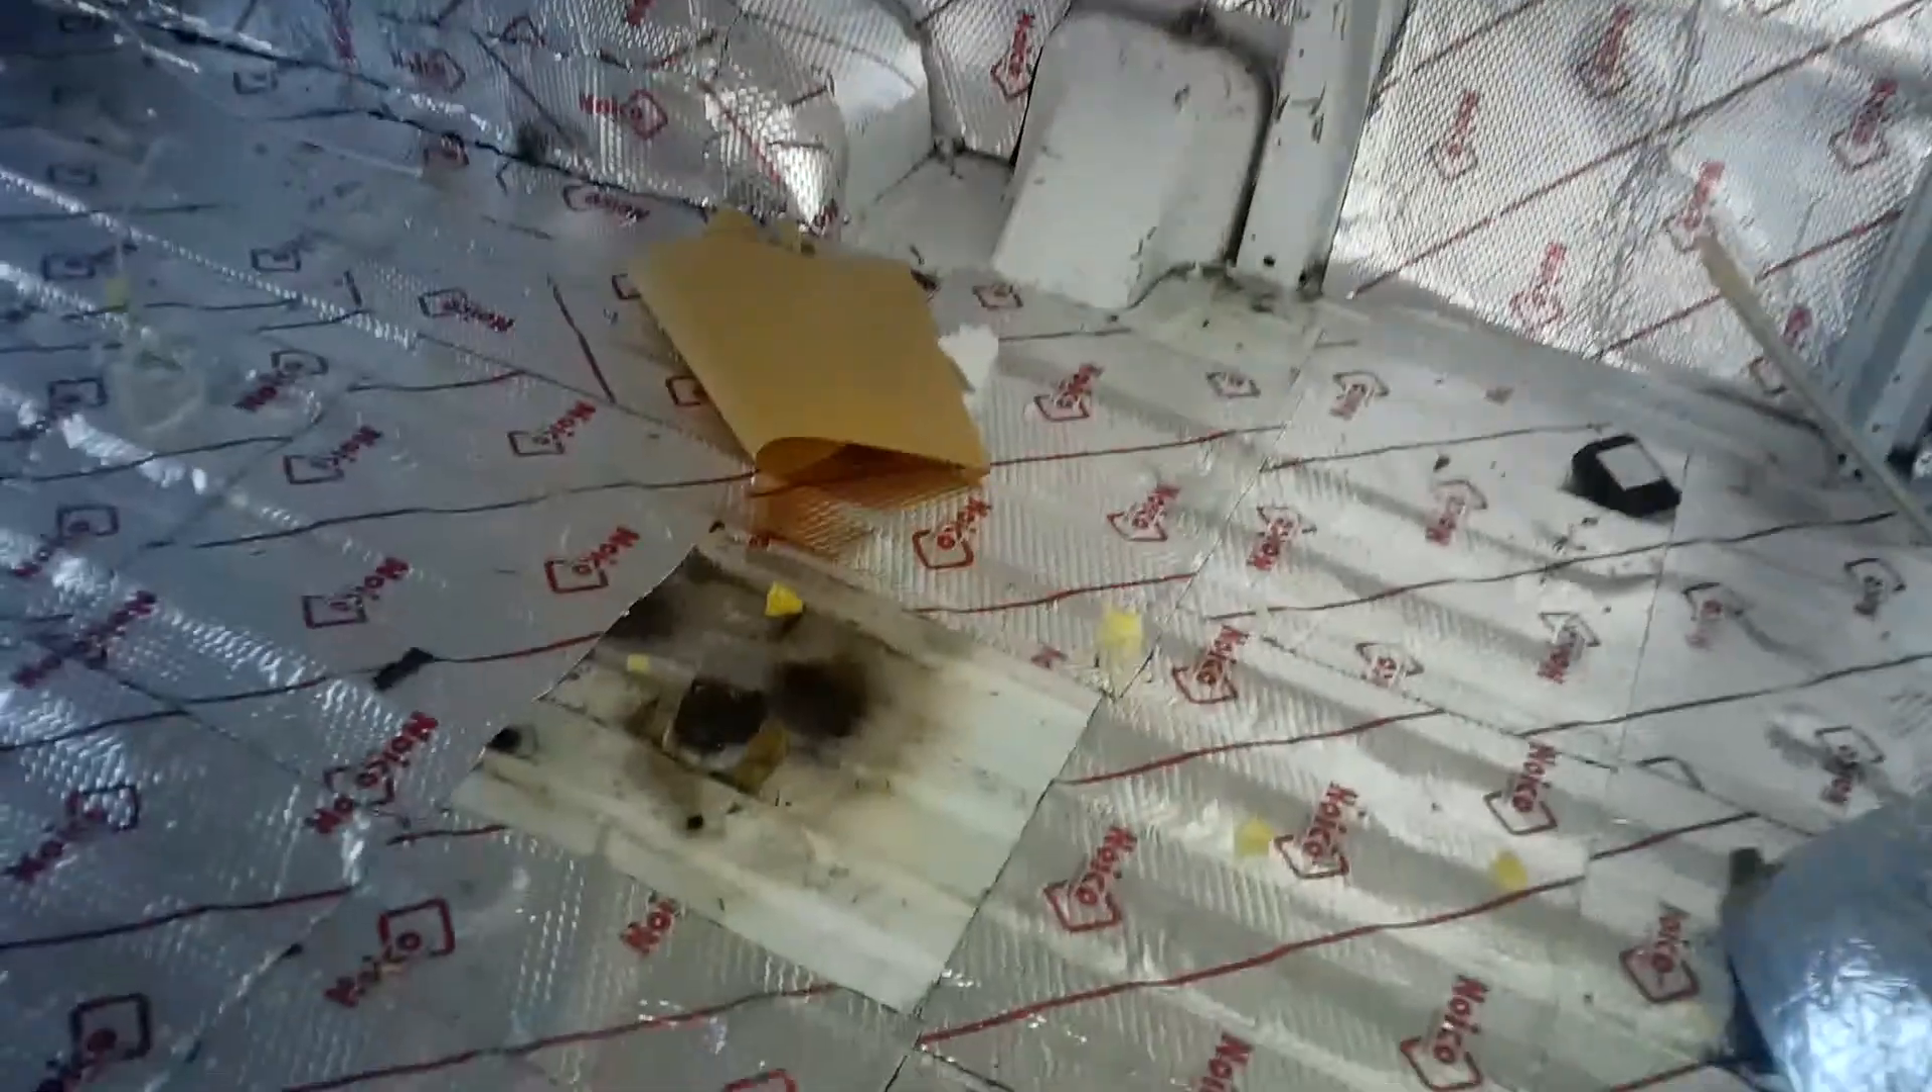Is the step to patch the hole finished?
No.